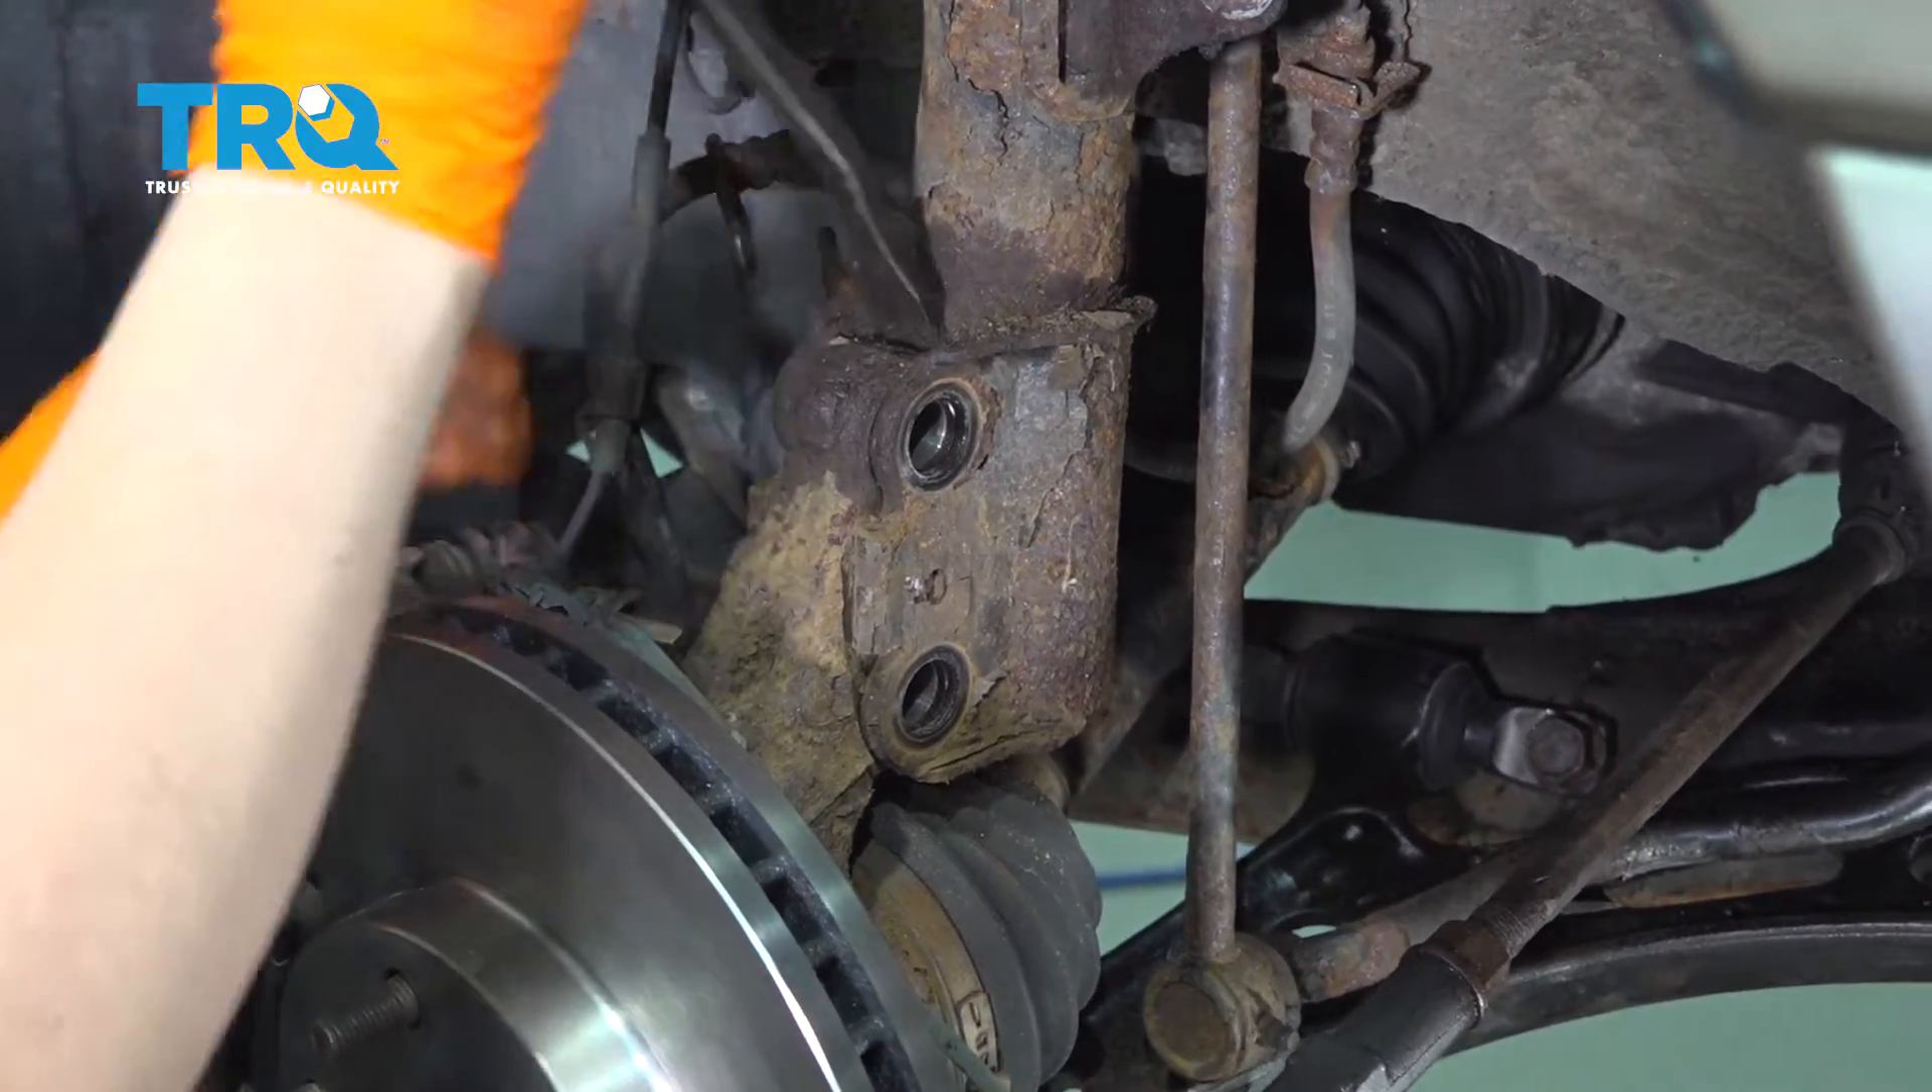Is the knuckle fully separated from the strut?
No.